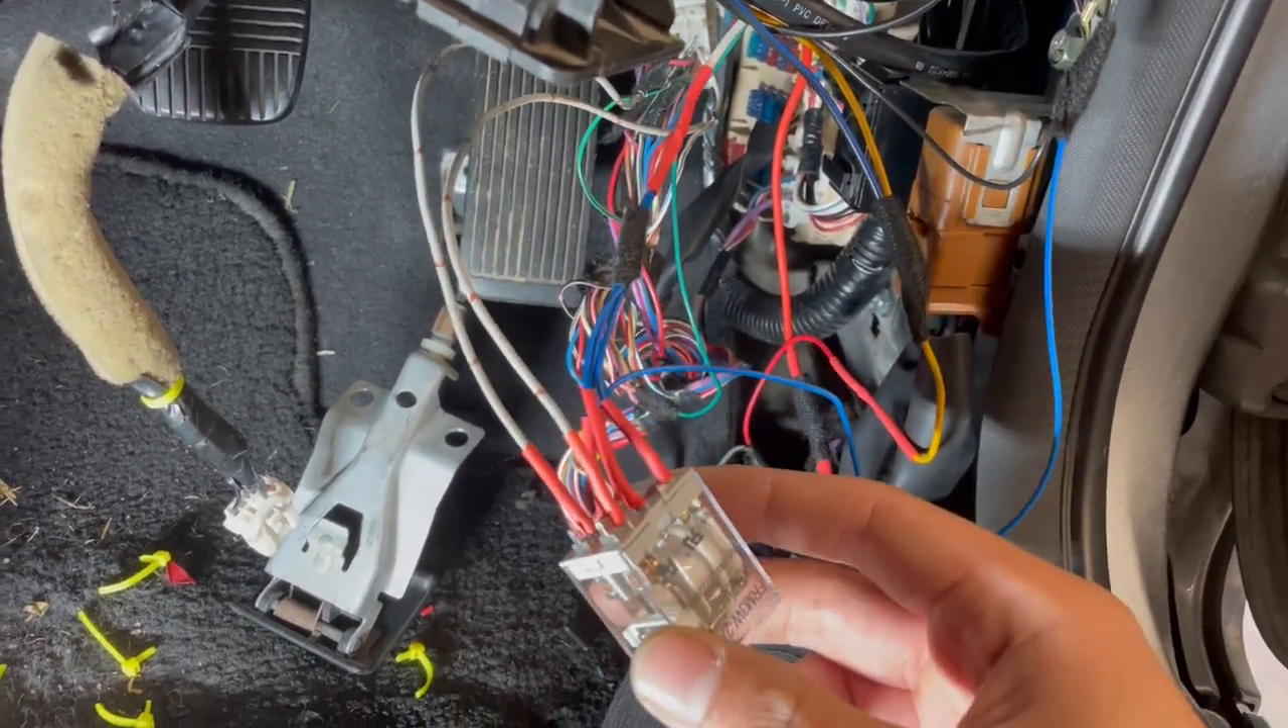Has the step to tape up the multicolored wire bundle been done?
No.